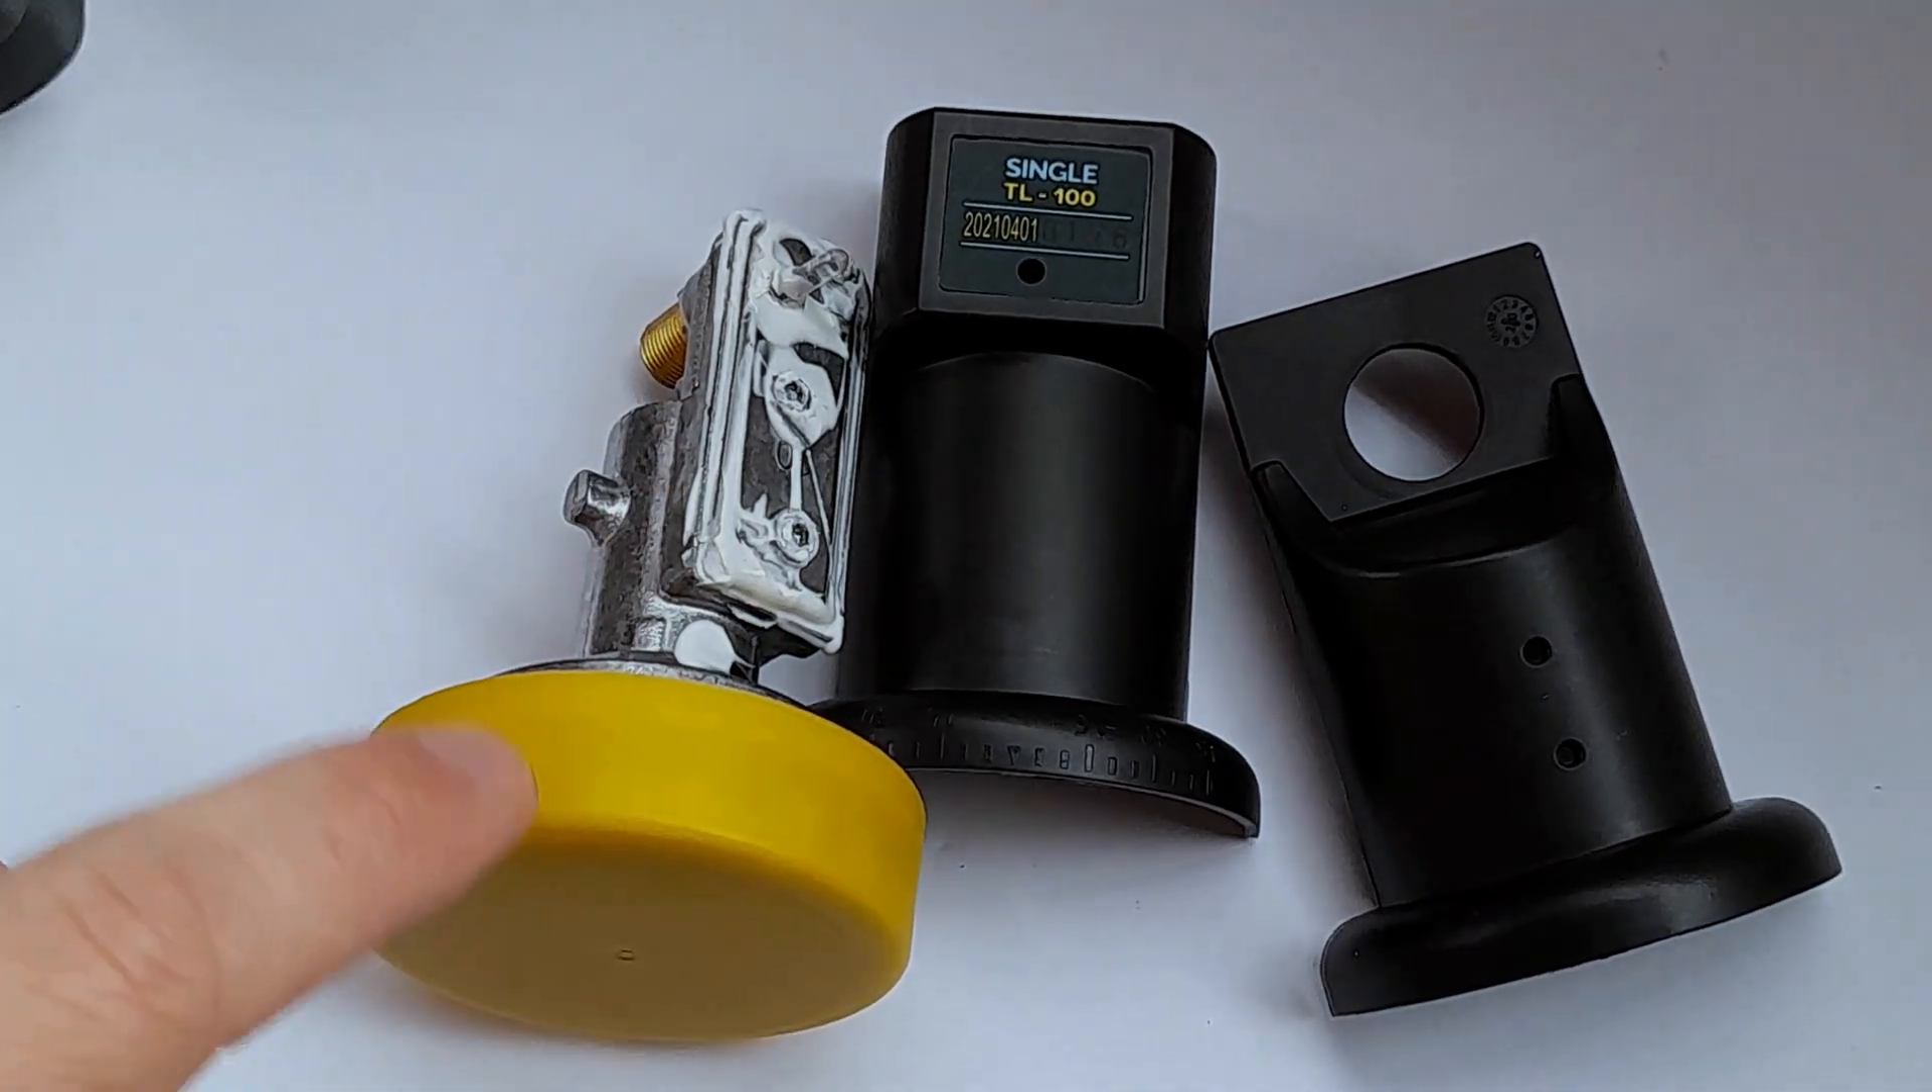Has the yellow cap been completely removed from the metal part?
No.